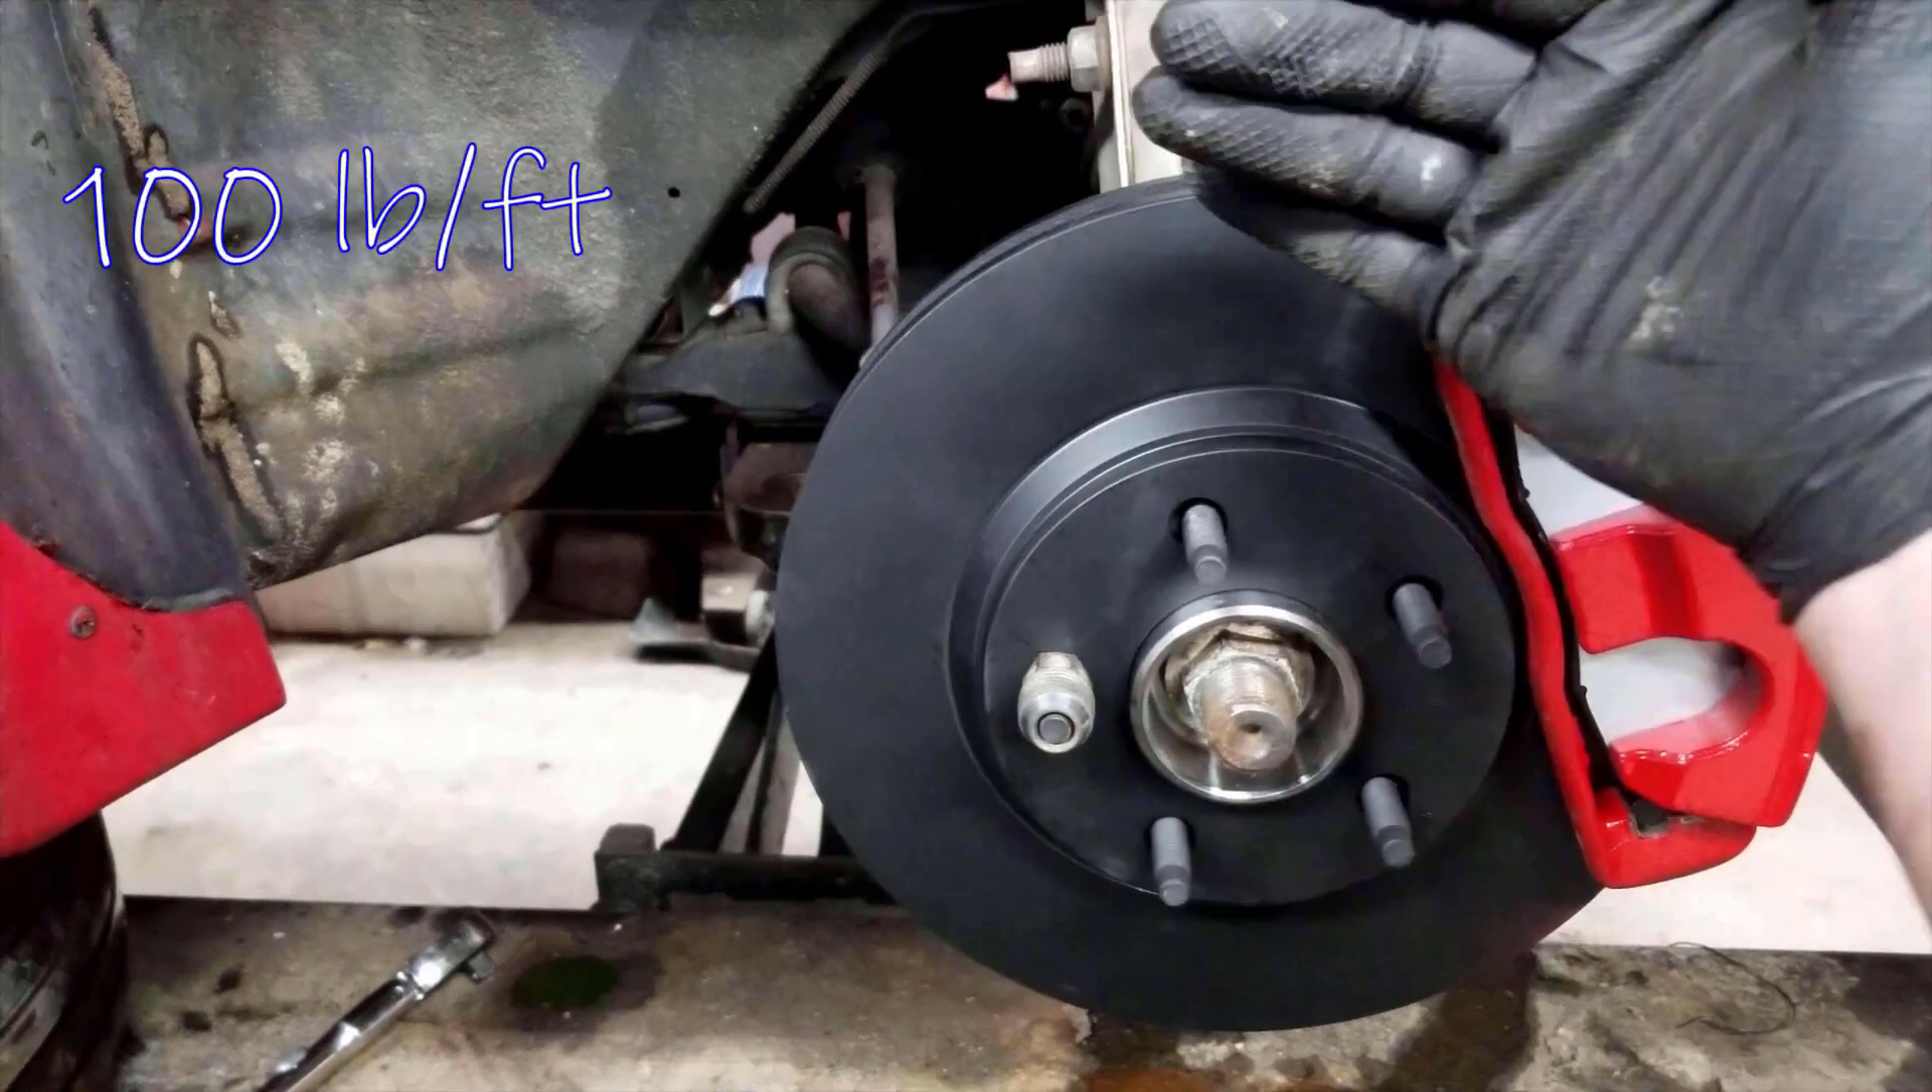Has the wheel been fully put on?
No.